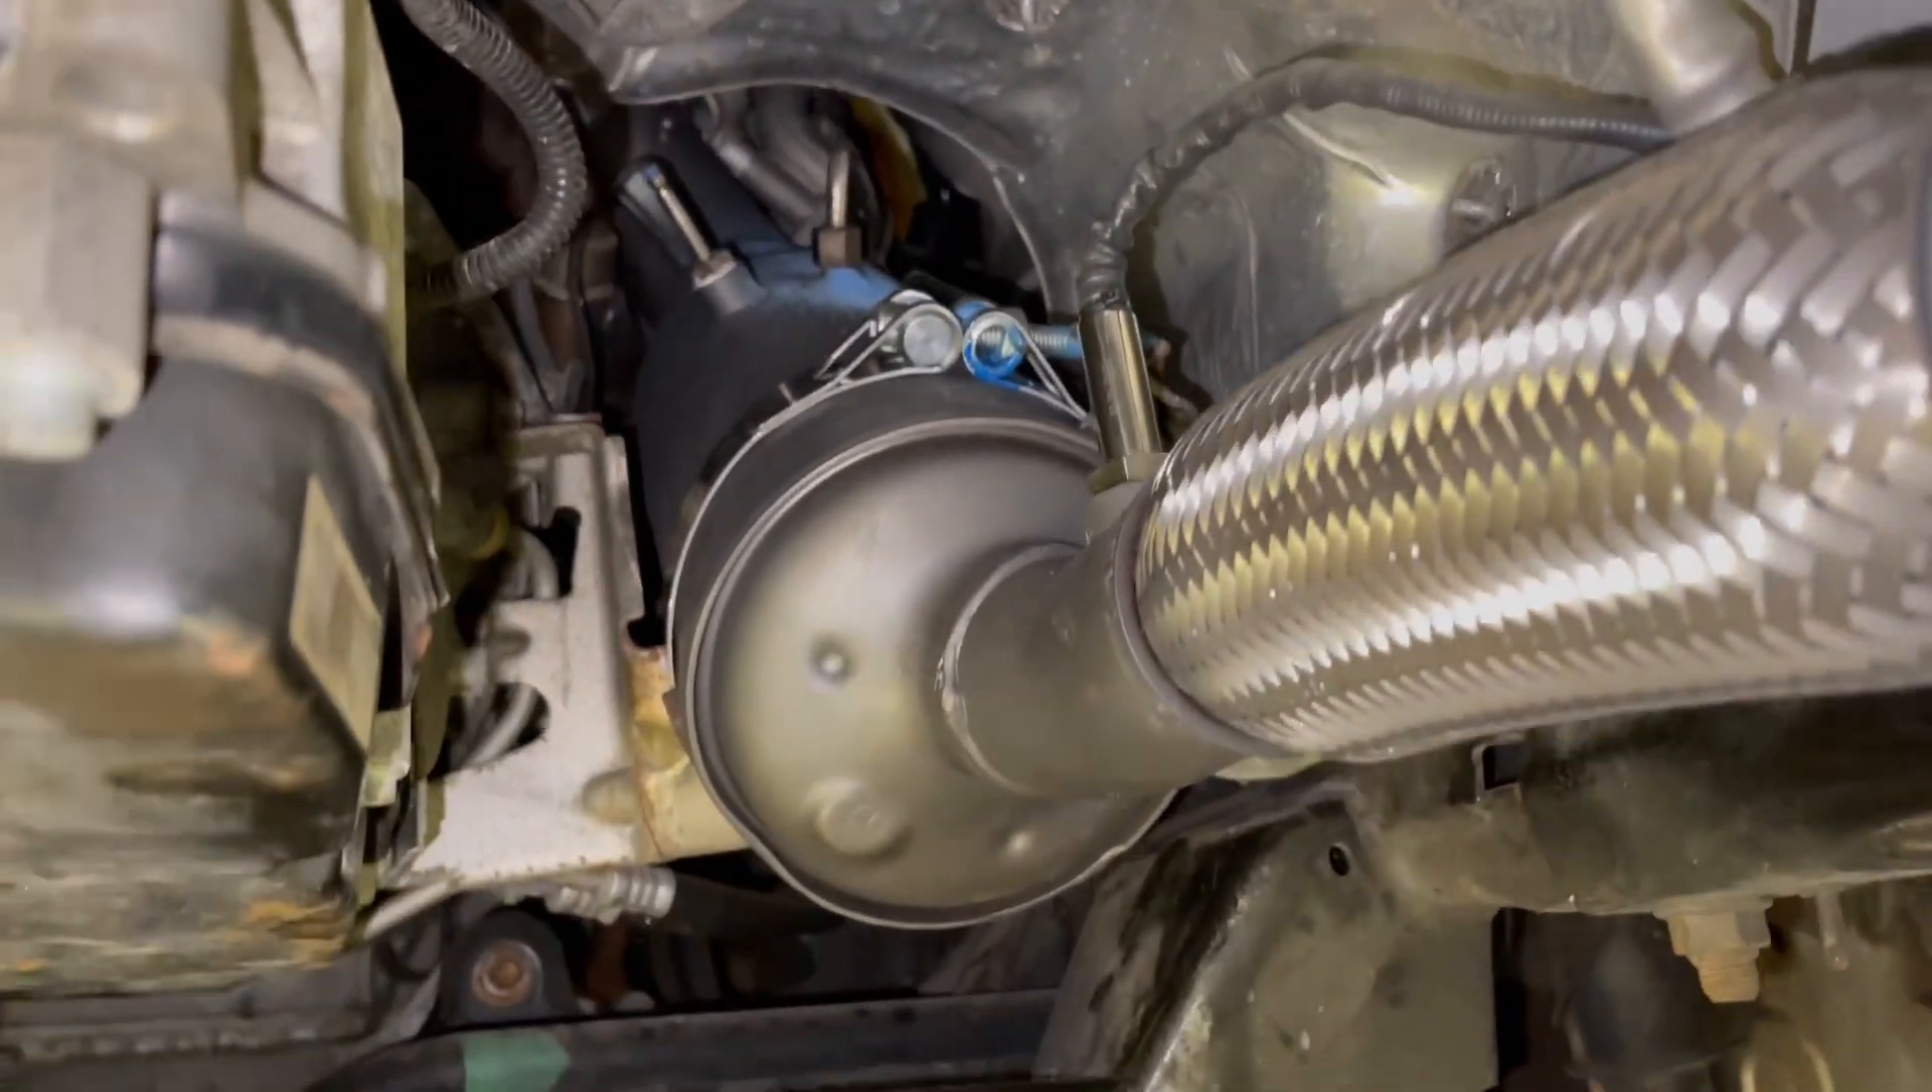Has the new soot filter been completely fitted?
Yes.